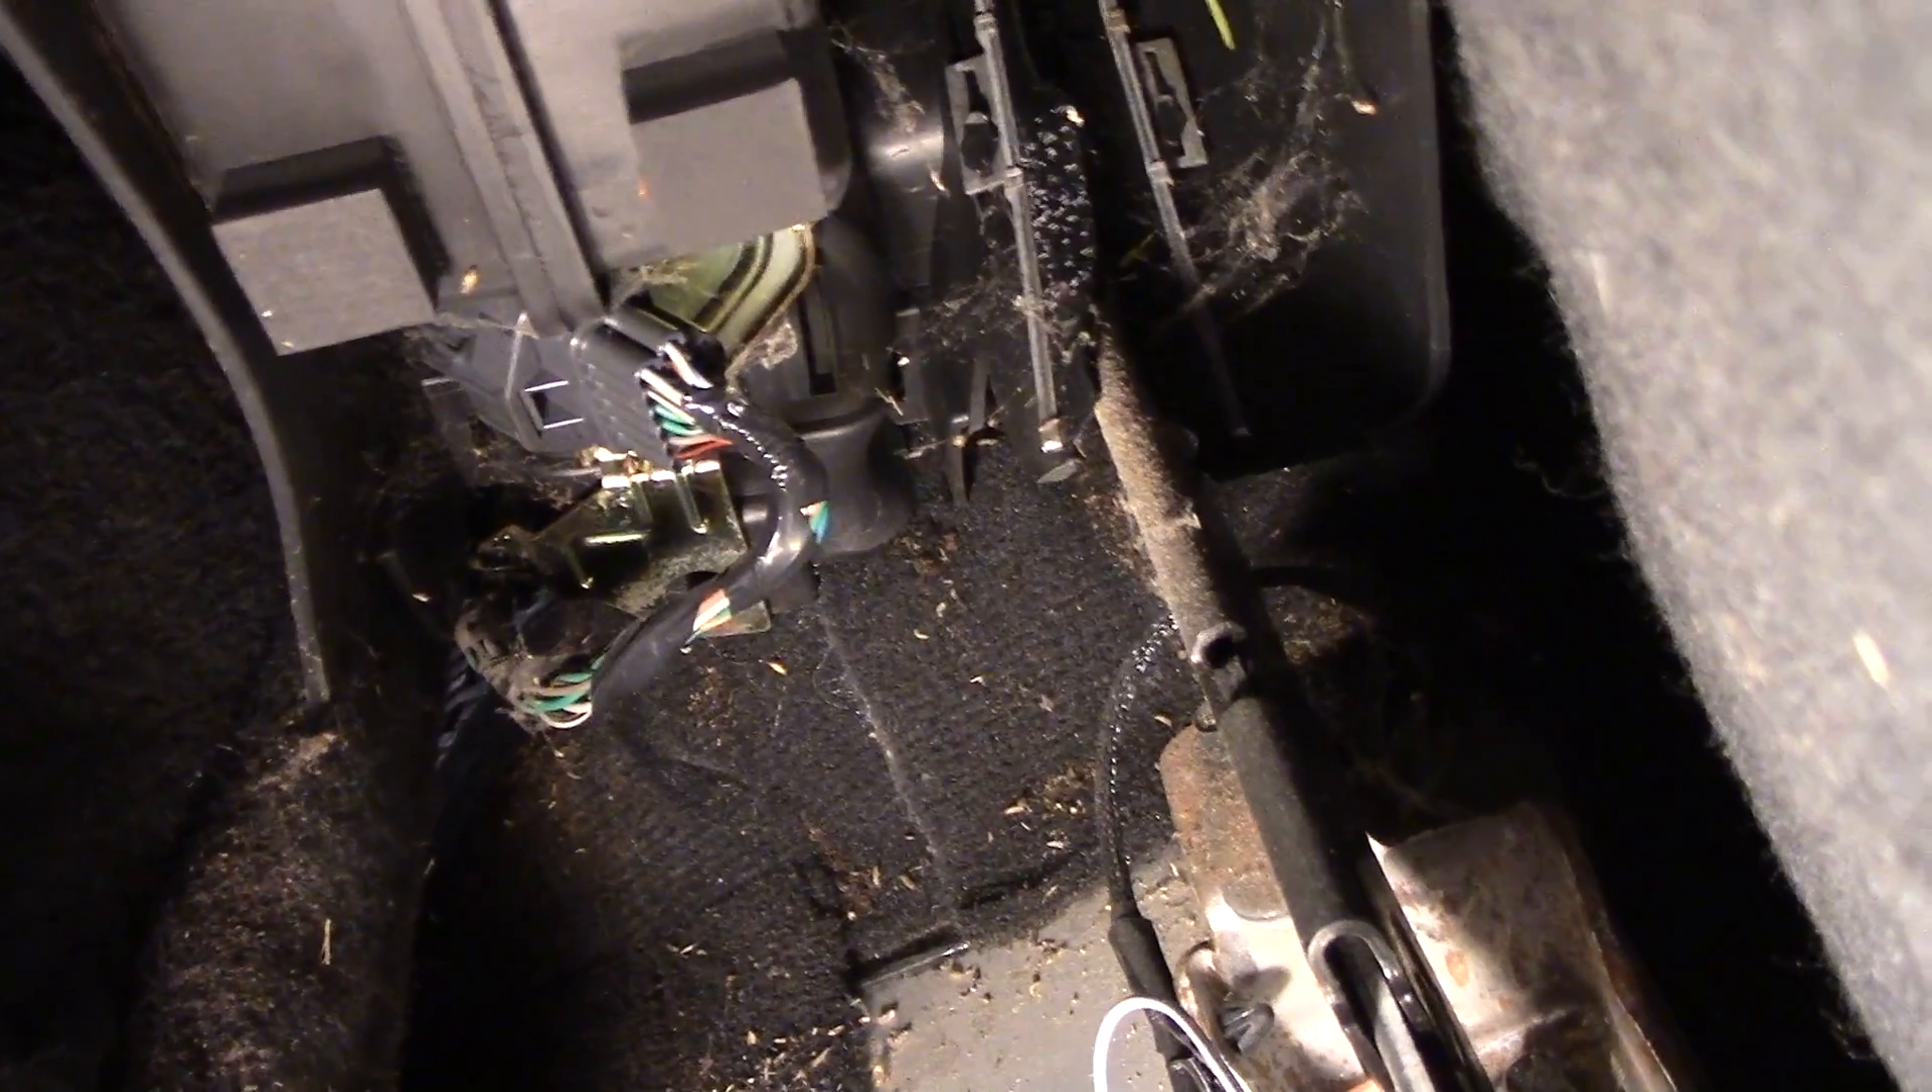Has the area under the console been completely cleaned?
No.